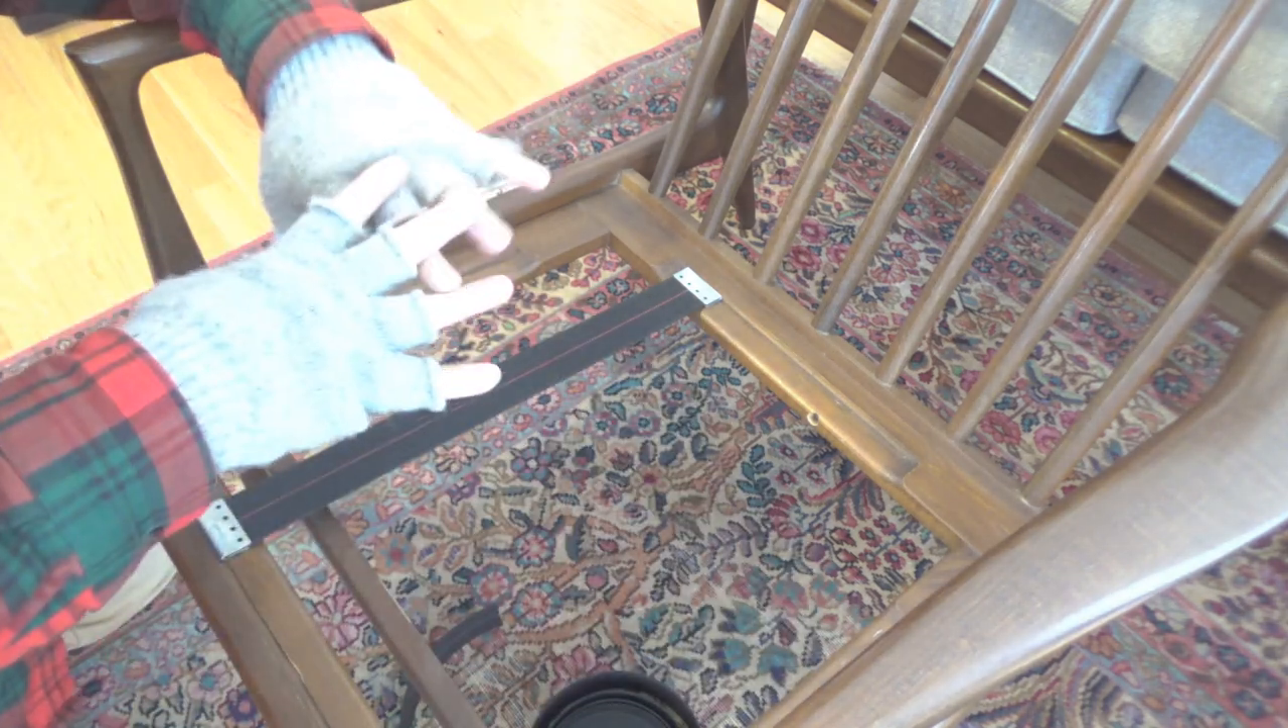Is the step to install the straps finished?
No.